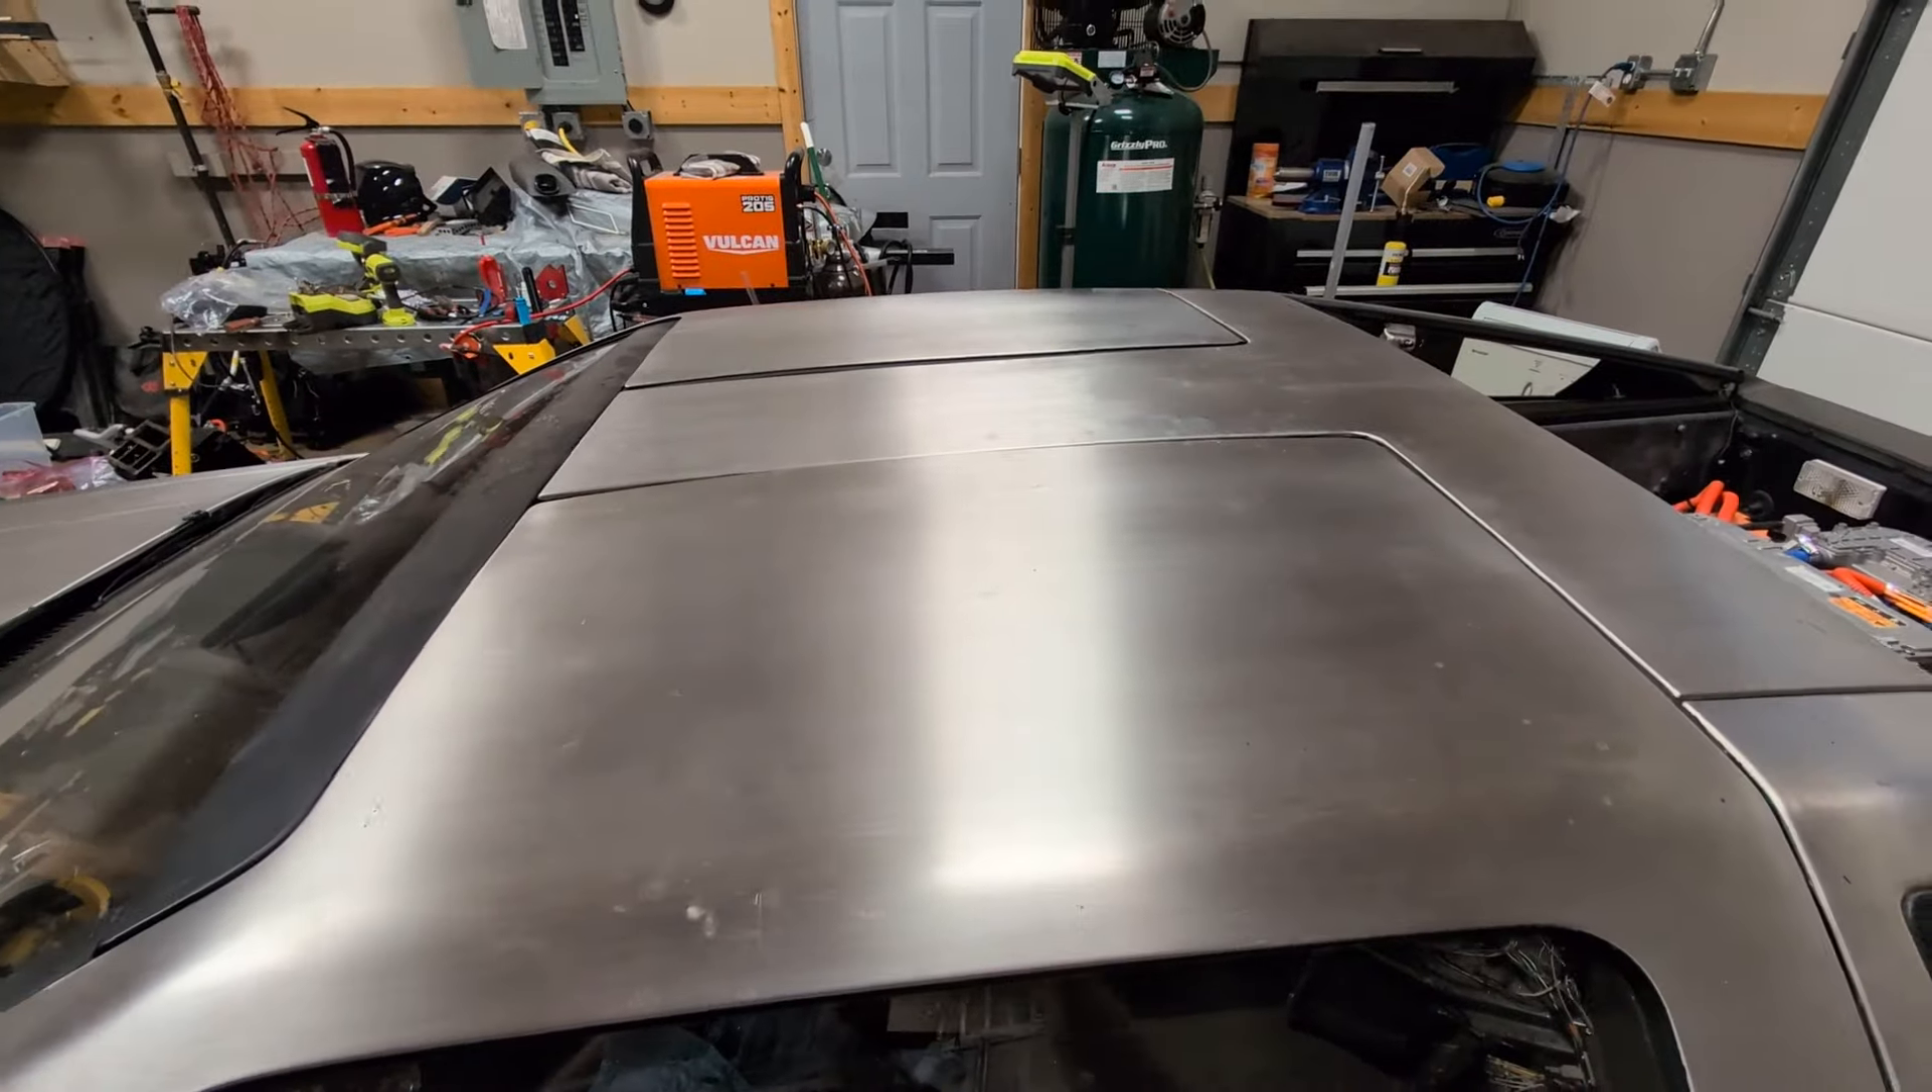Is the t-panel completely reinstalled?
Yes.